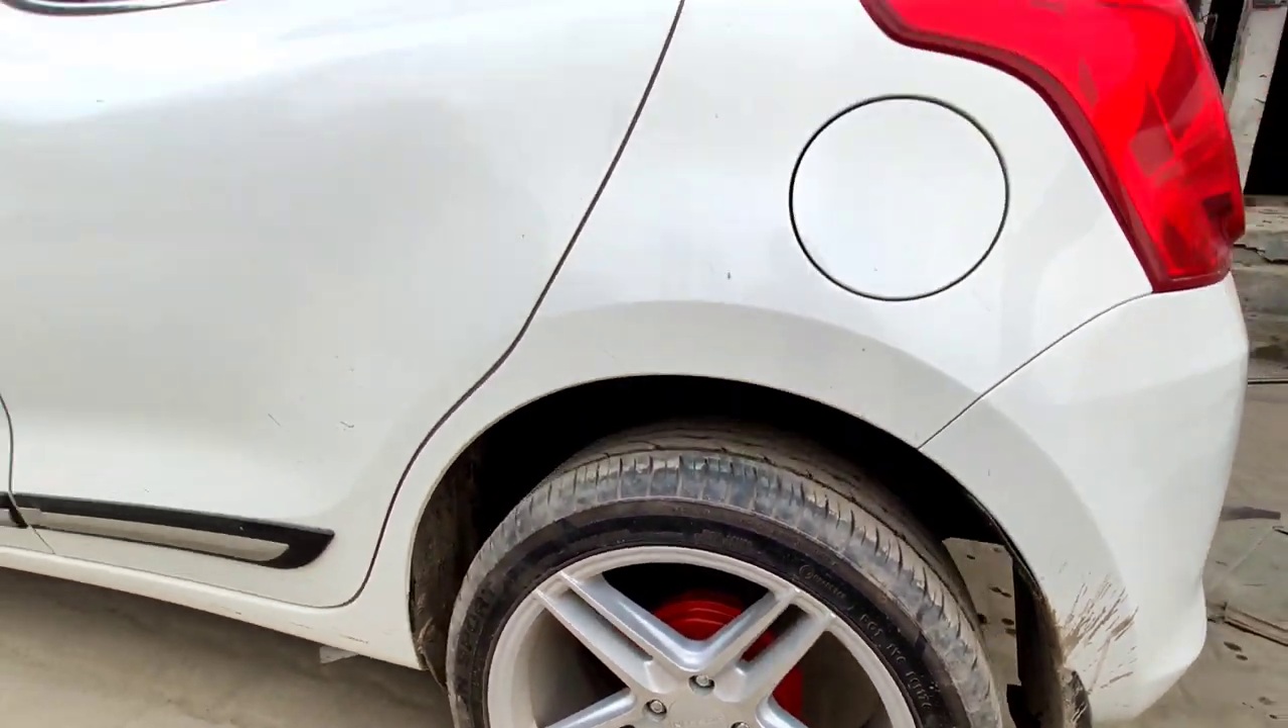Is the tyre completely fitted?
Yes.